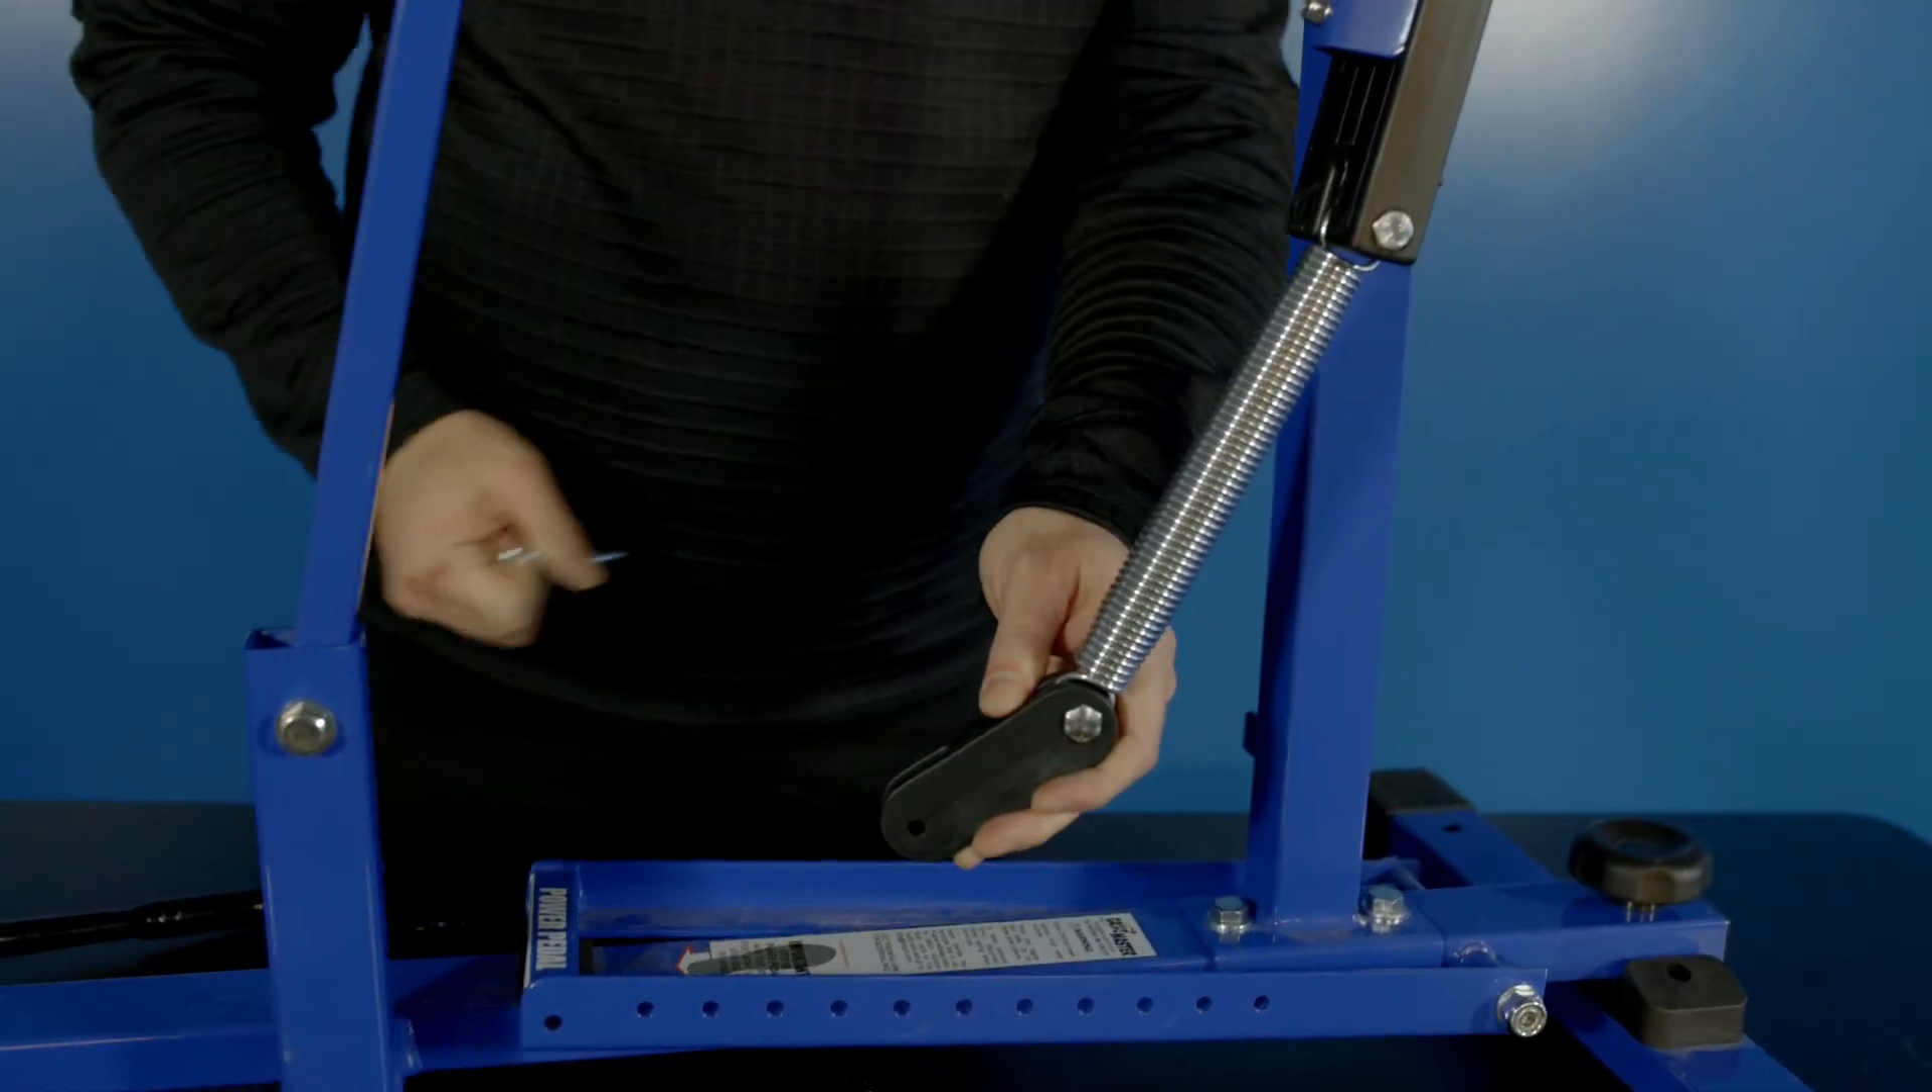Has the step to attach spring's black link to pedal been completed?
No.